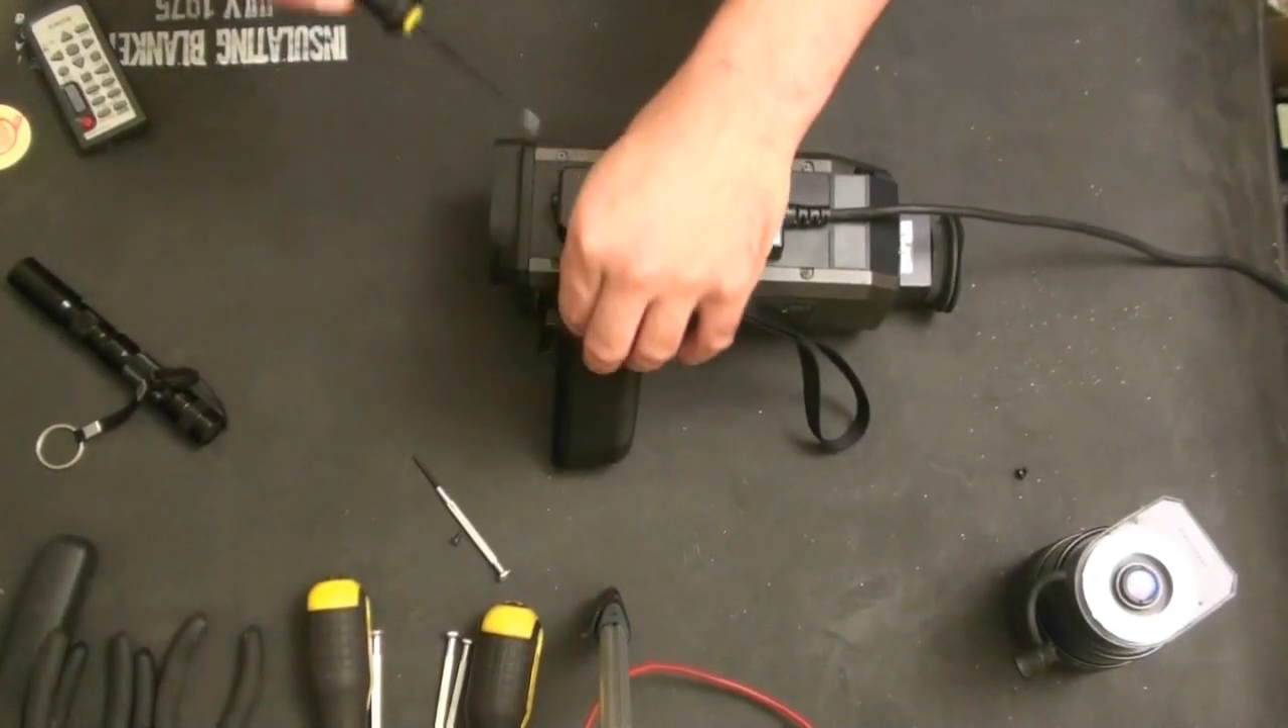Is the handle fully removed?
No.